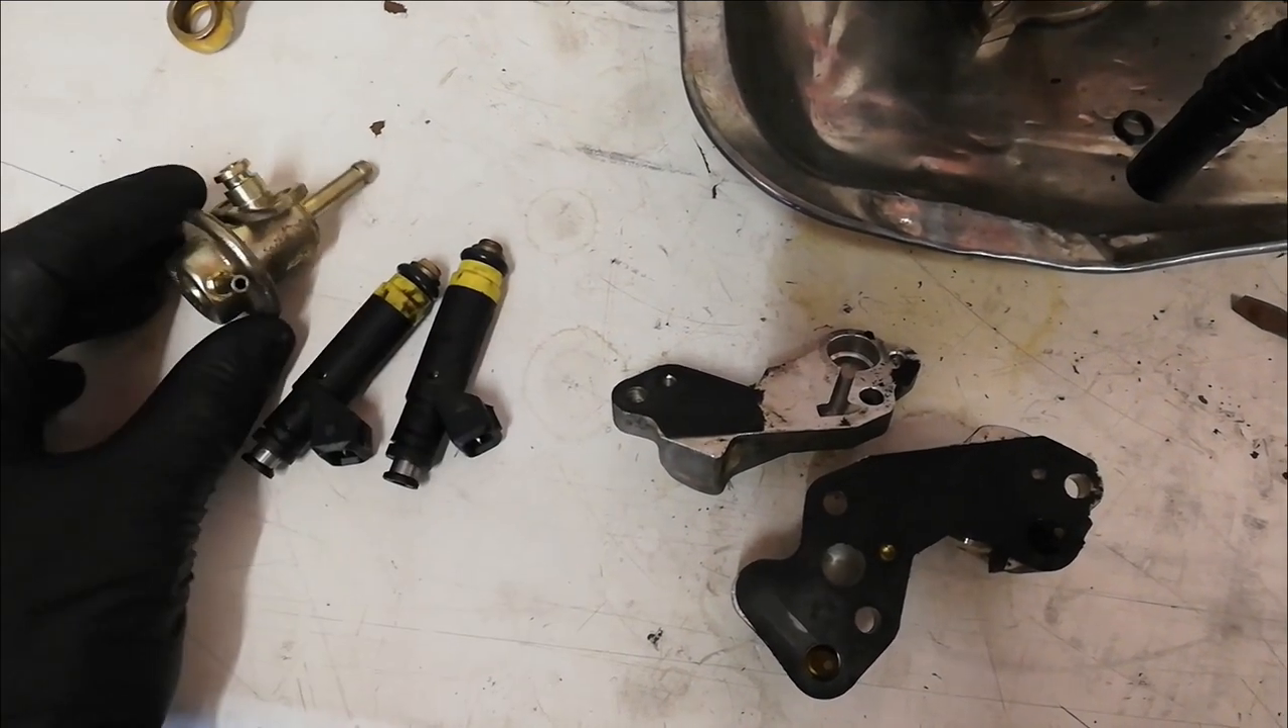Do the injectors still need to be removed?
No.